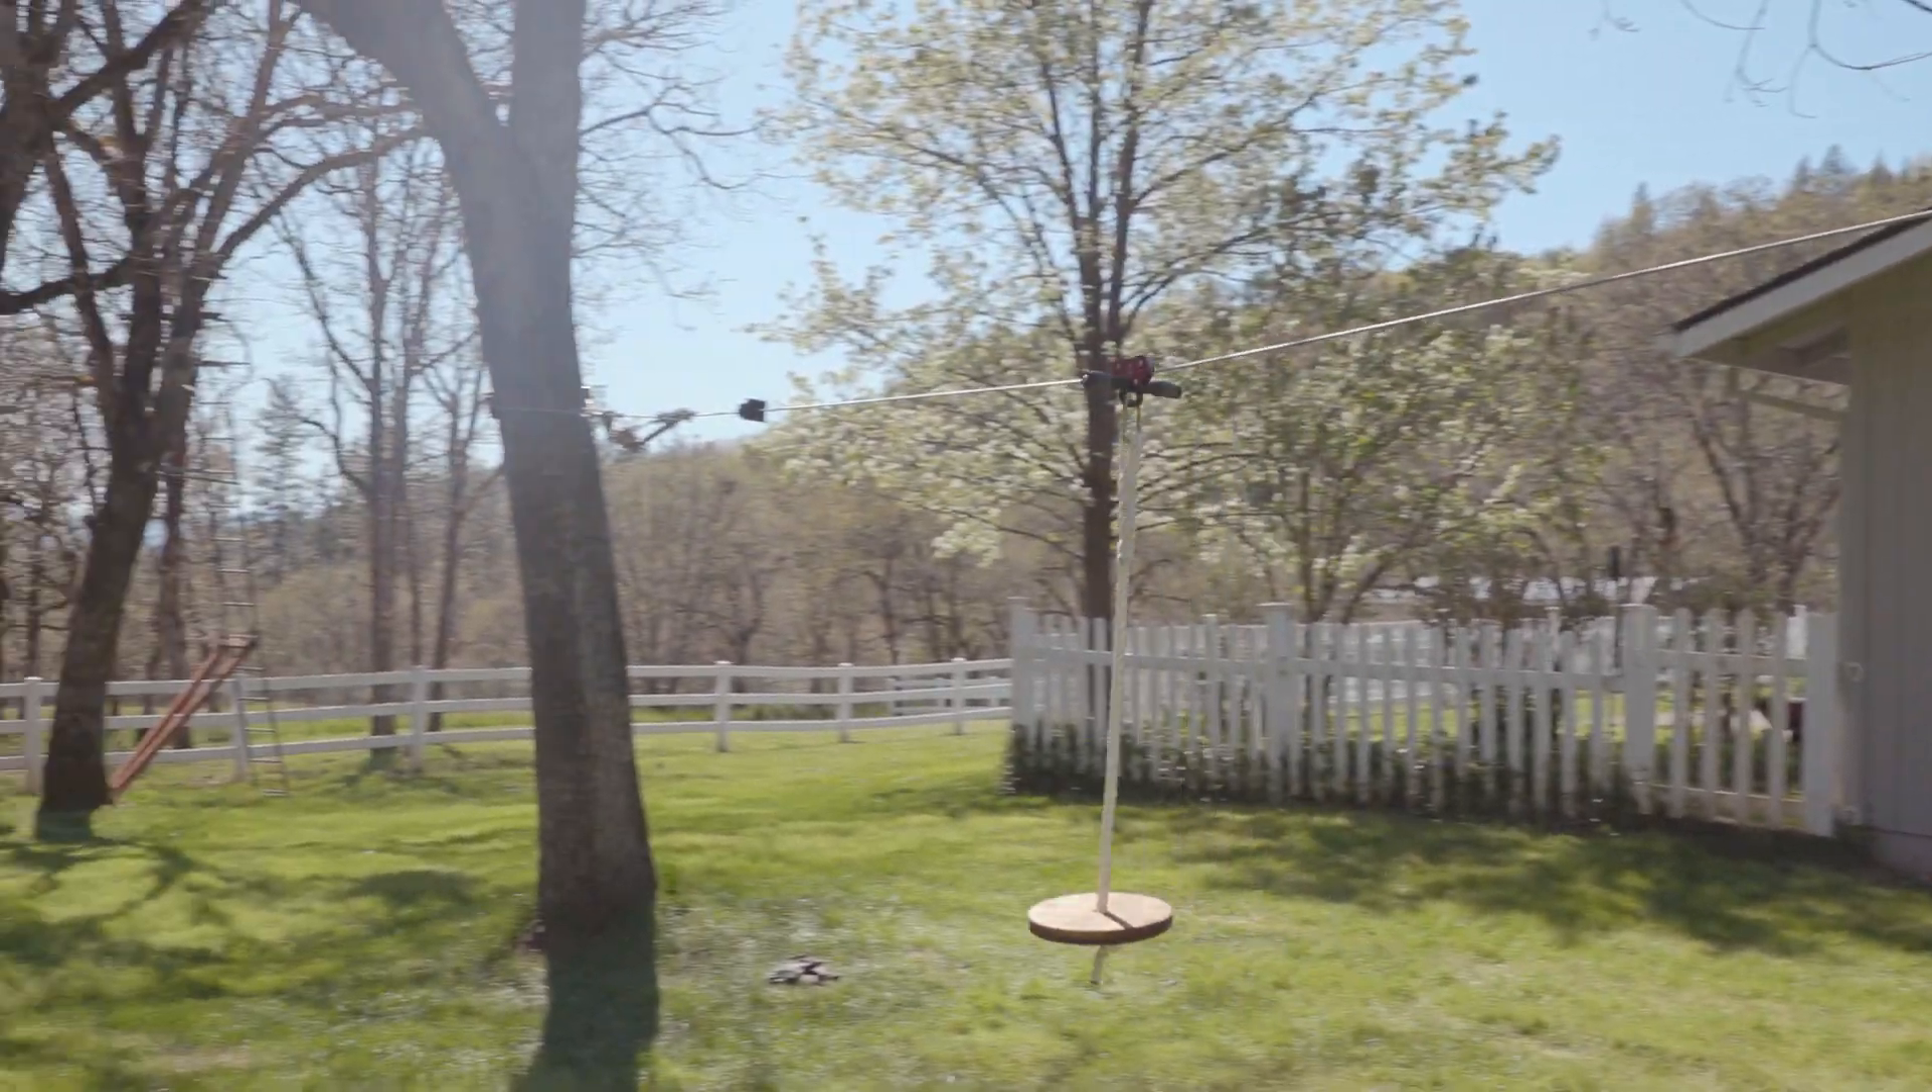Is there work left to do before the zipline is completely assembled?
No.